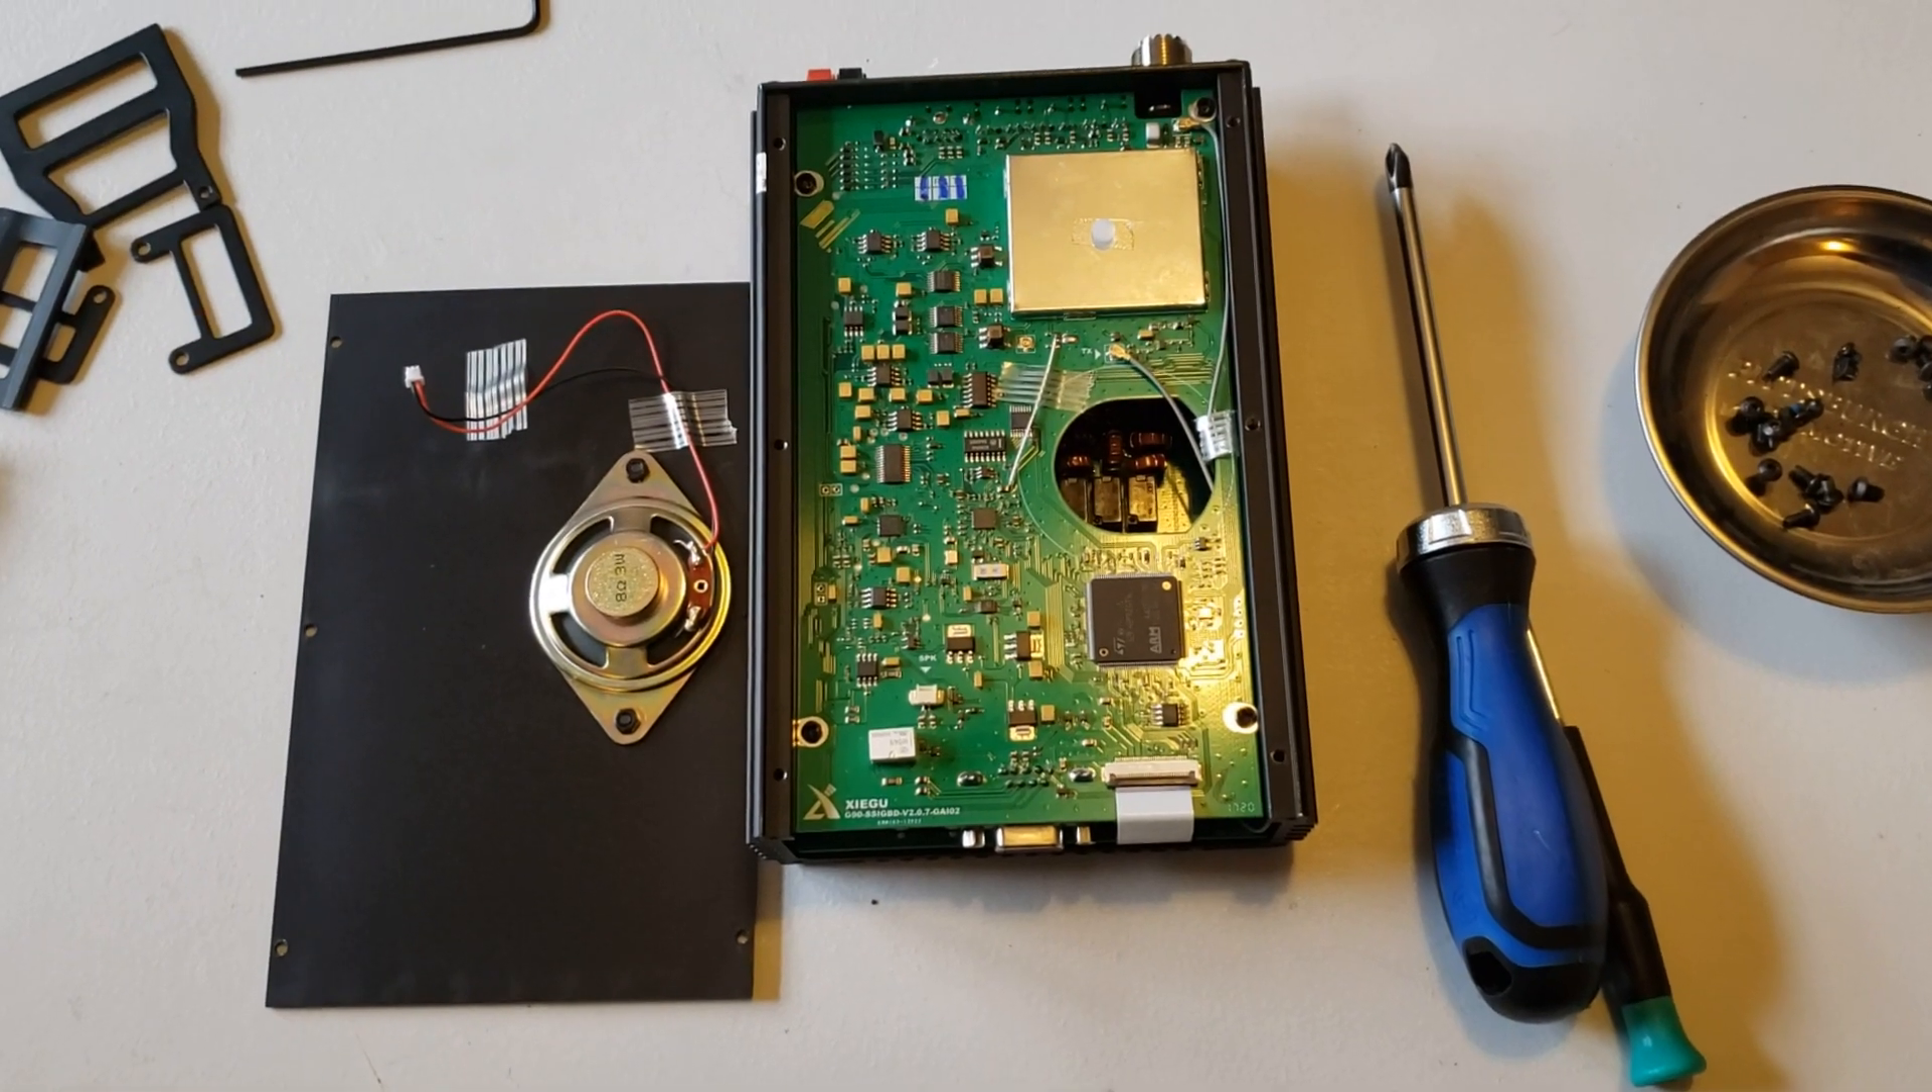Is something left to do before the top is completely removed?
No.